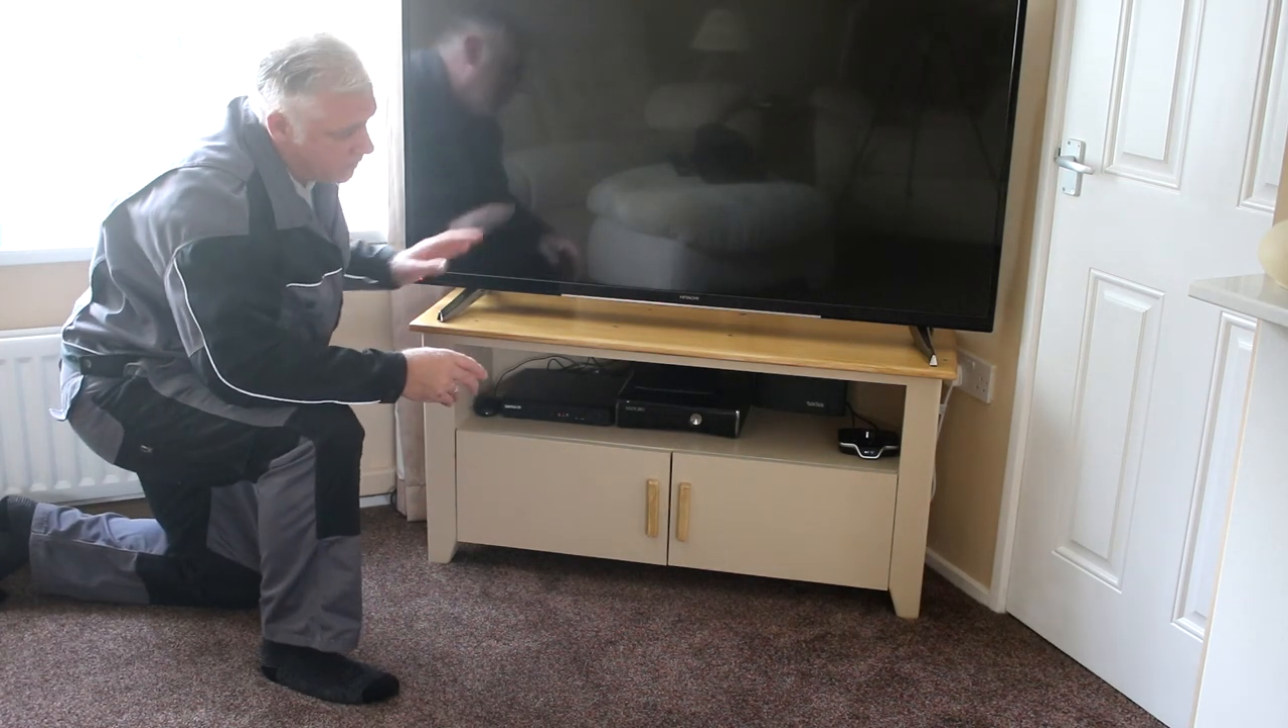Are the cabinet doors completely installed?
Yes.